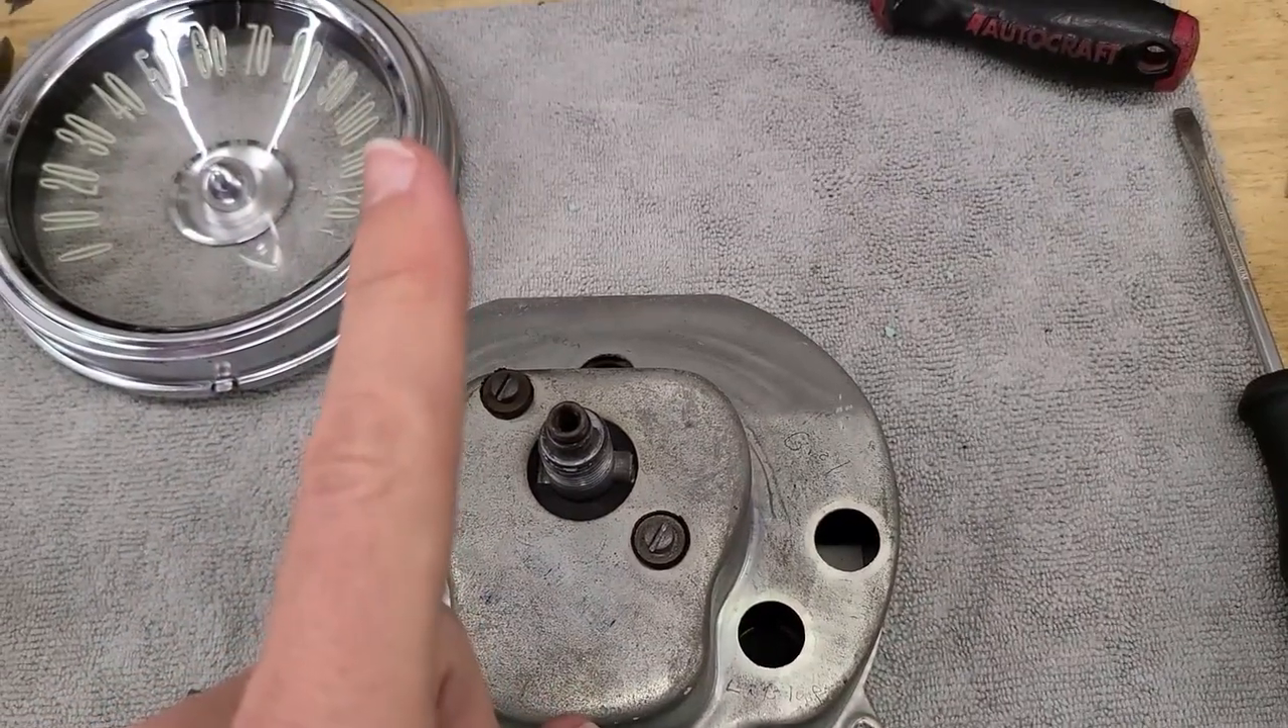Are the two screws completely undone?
No.